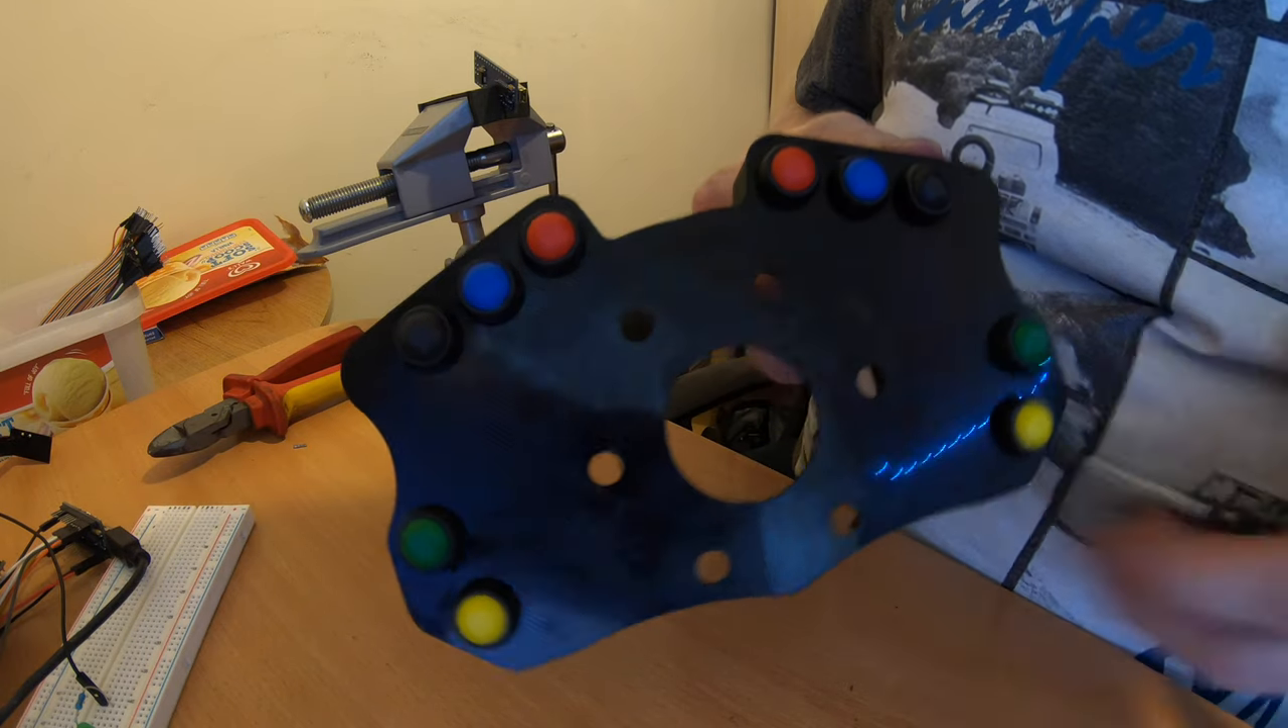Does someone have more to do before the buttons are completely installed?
No.